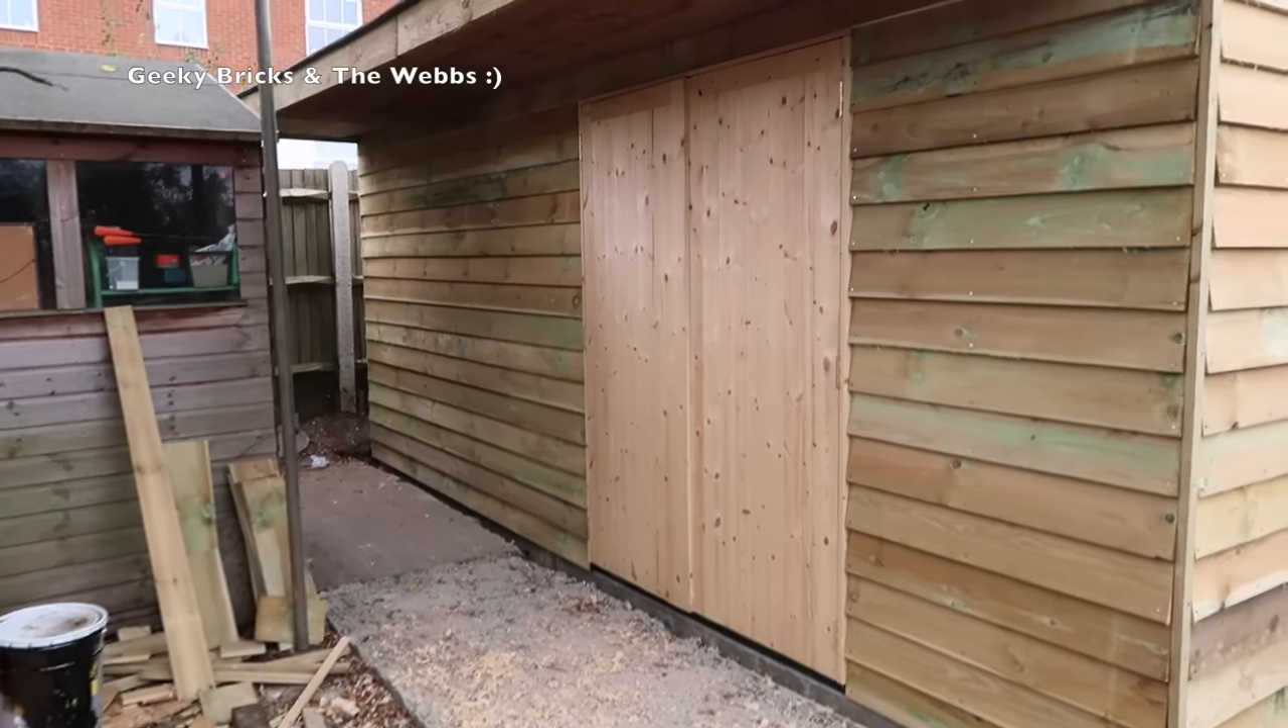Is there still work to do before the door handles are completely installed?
Yes.